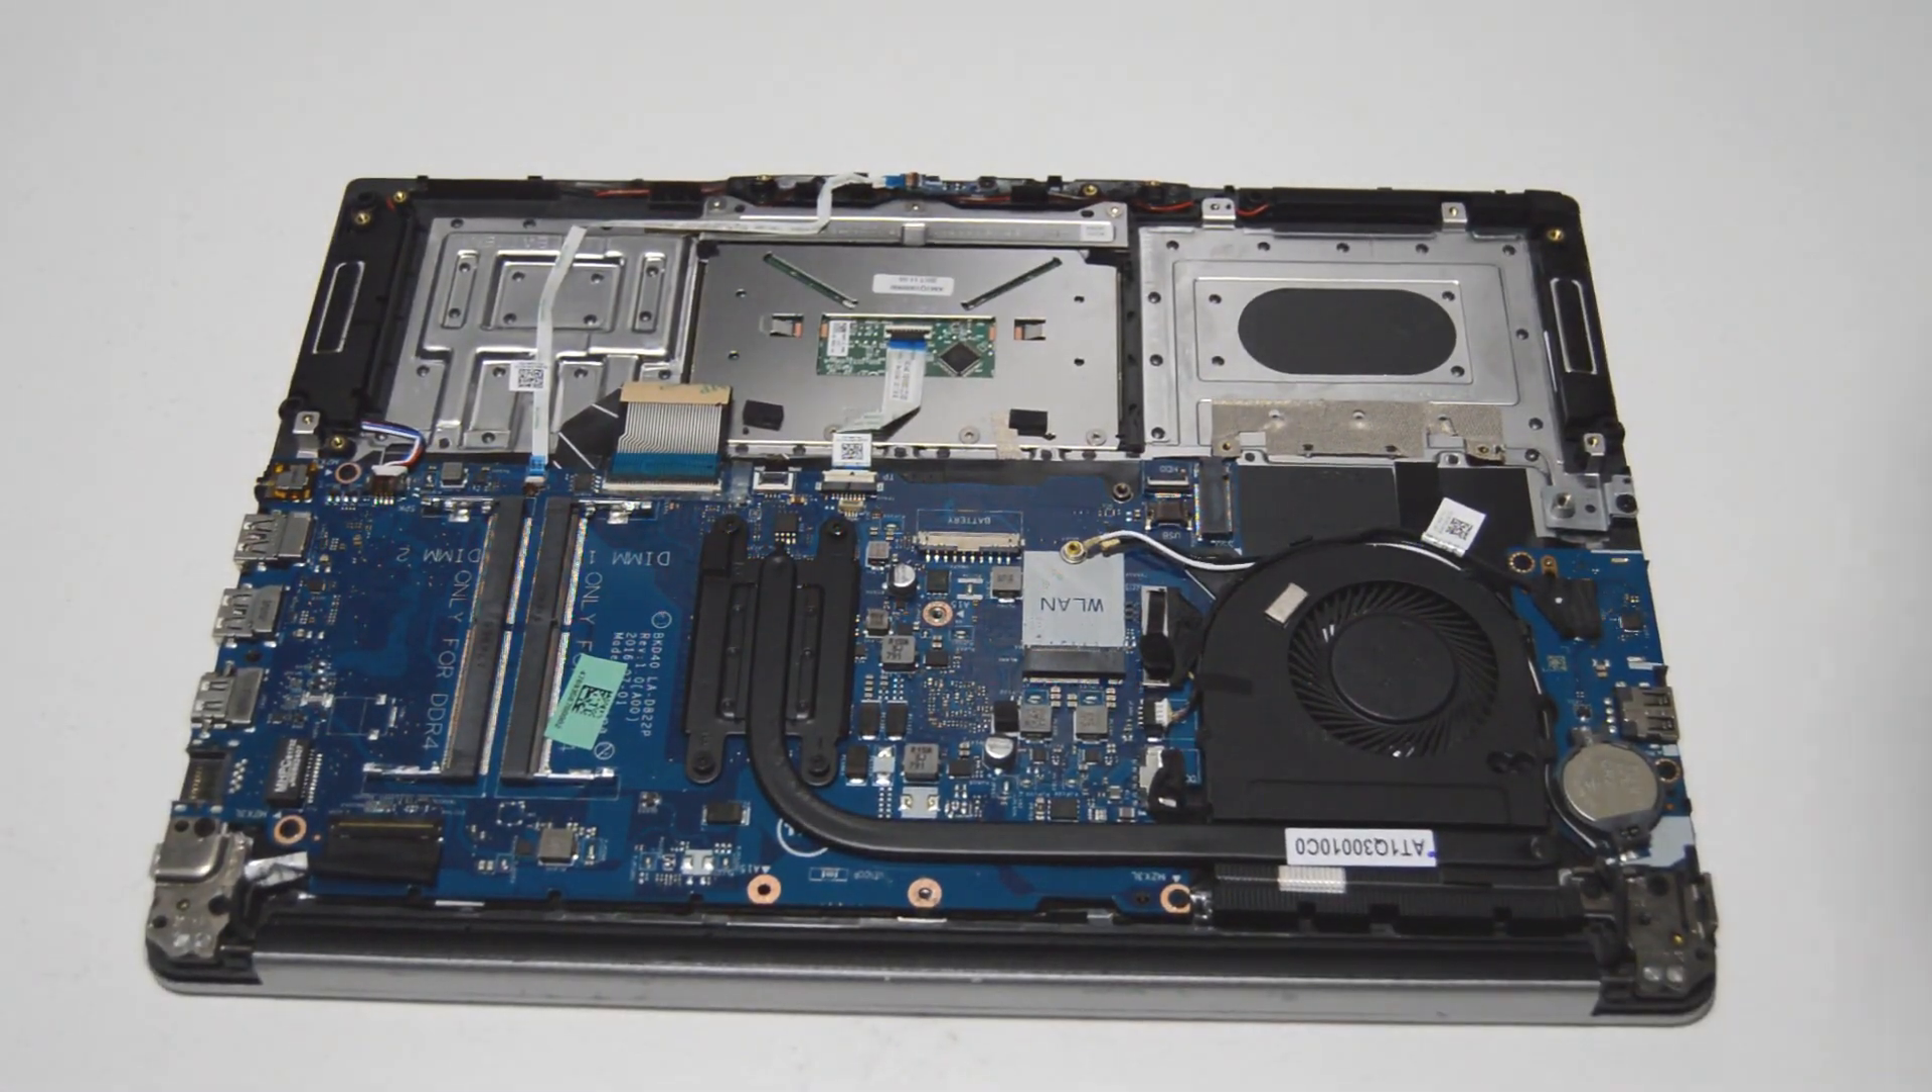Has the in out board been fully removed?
No.